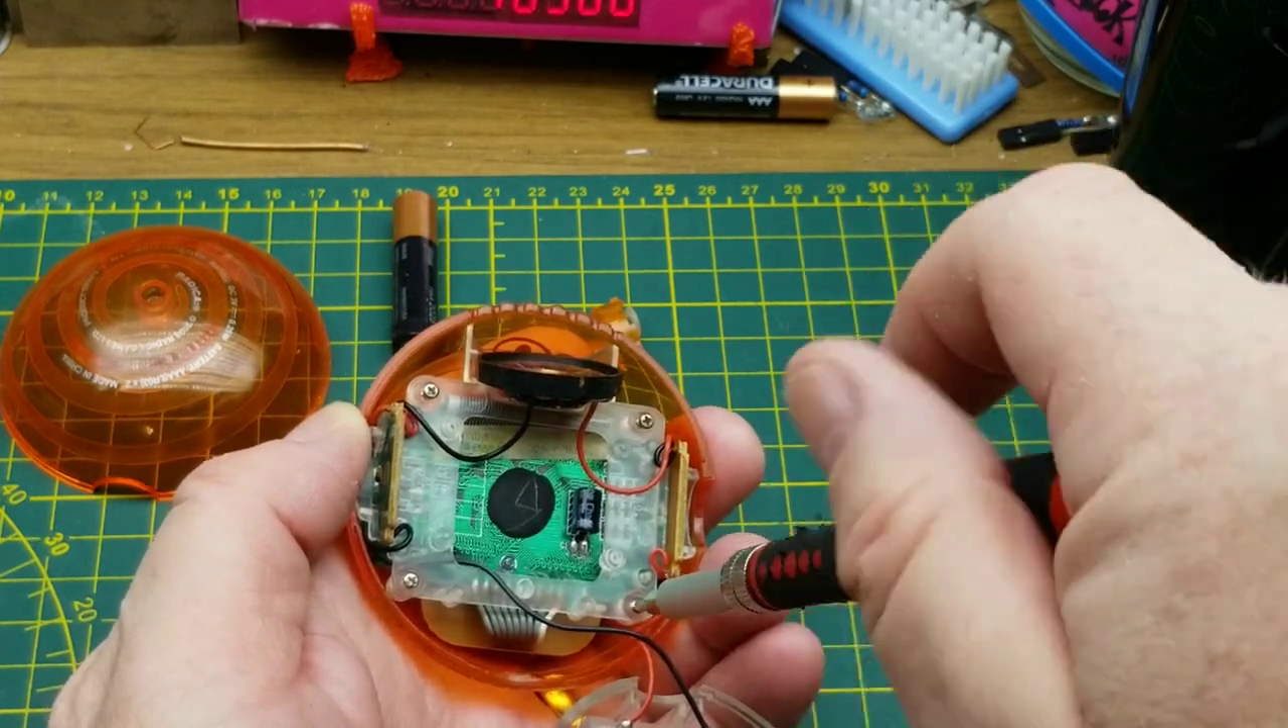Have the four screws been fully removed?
No.